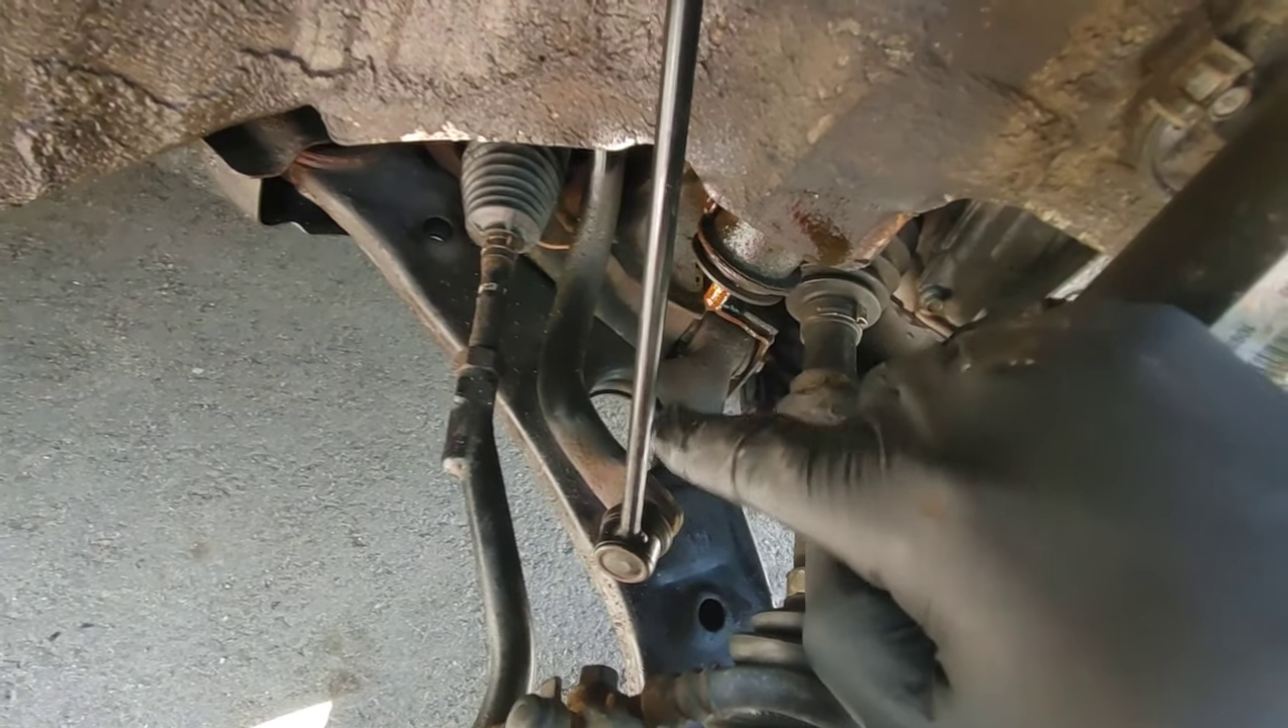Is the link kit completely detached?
No.